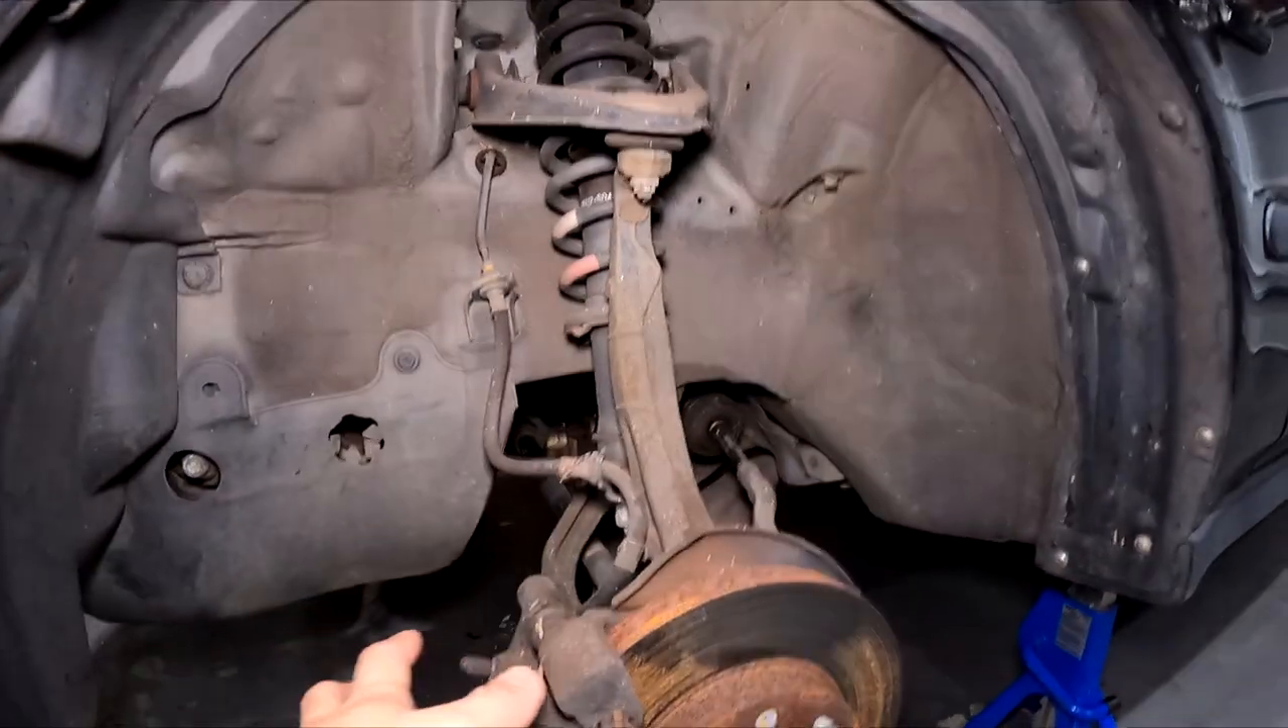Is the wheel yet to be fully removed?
No.